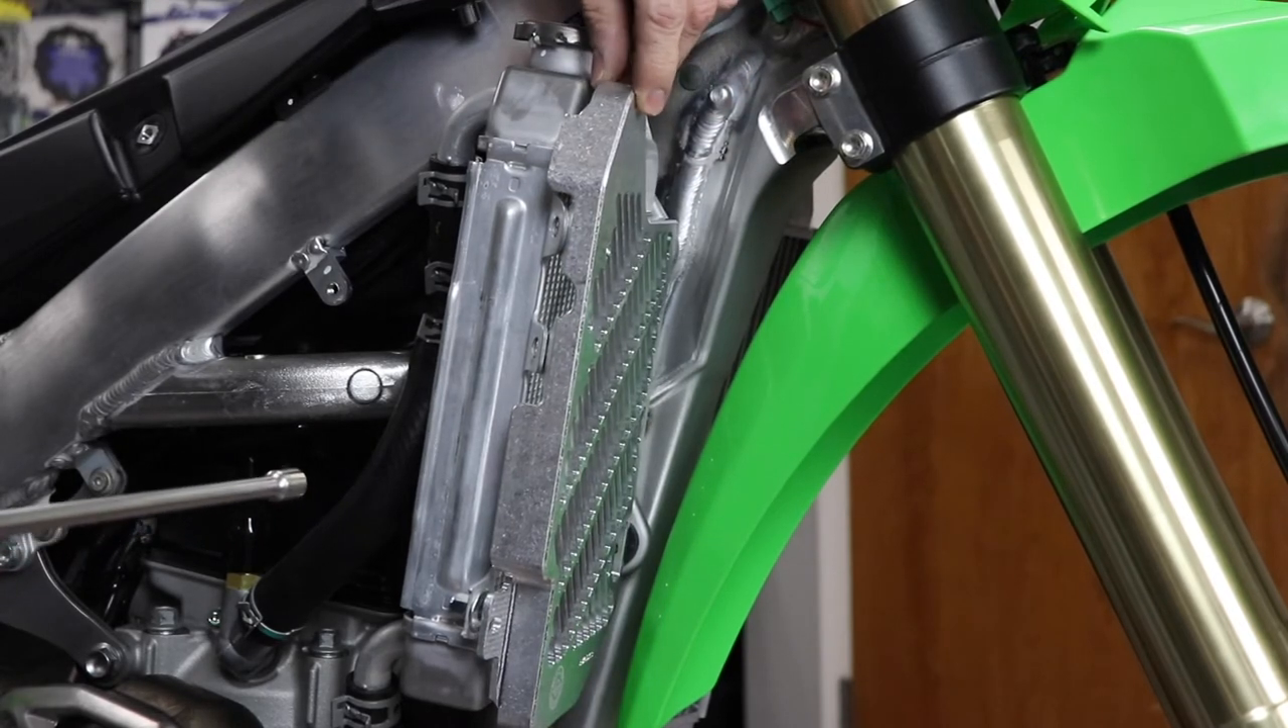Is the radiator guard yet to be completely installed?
Yes.